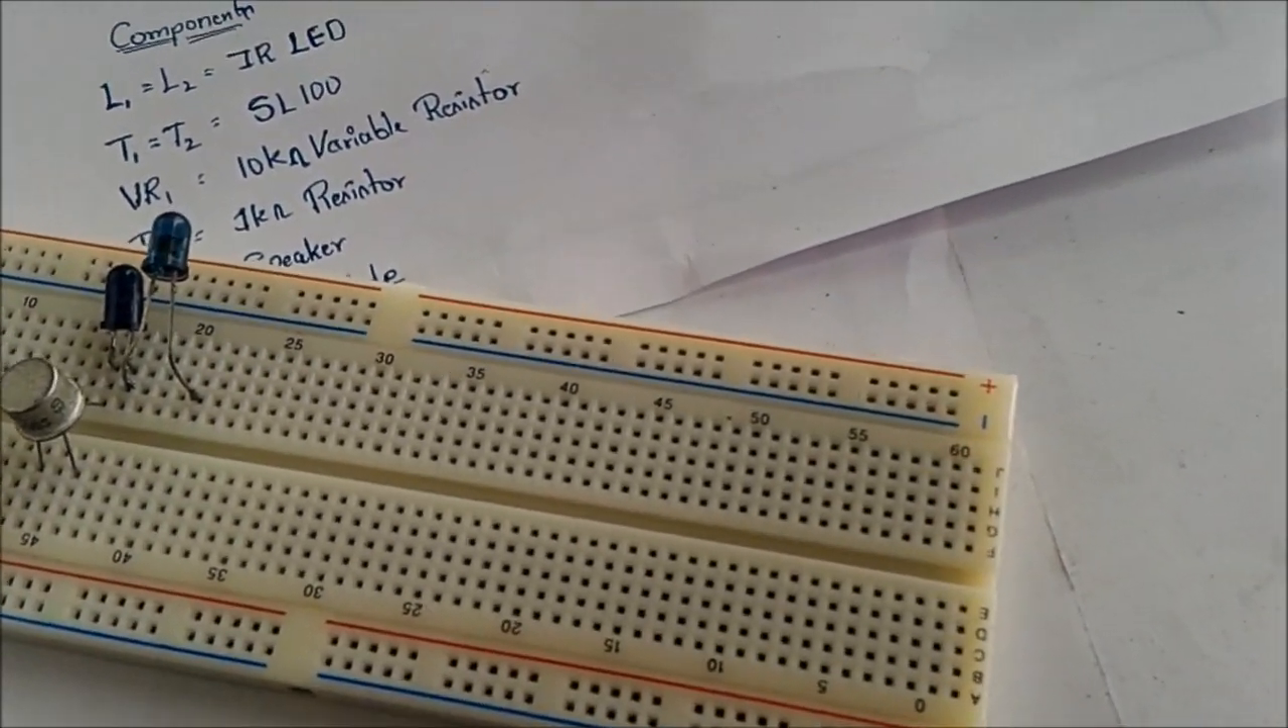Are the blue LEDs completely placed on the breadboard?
Yes.